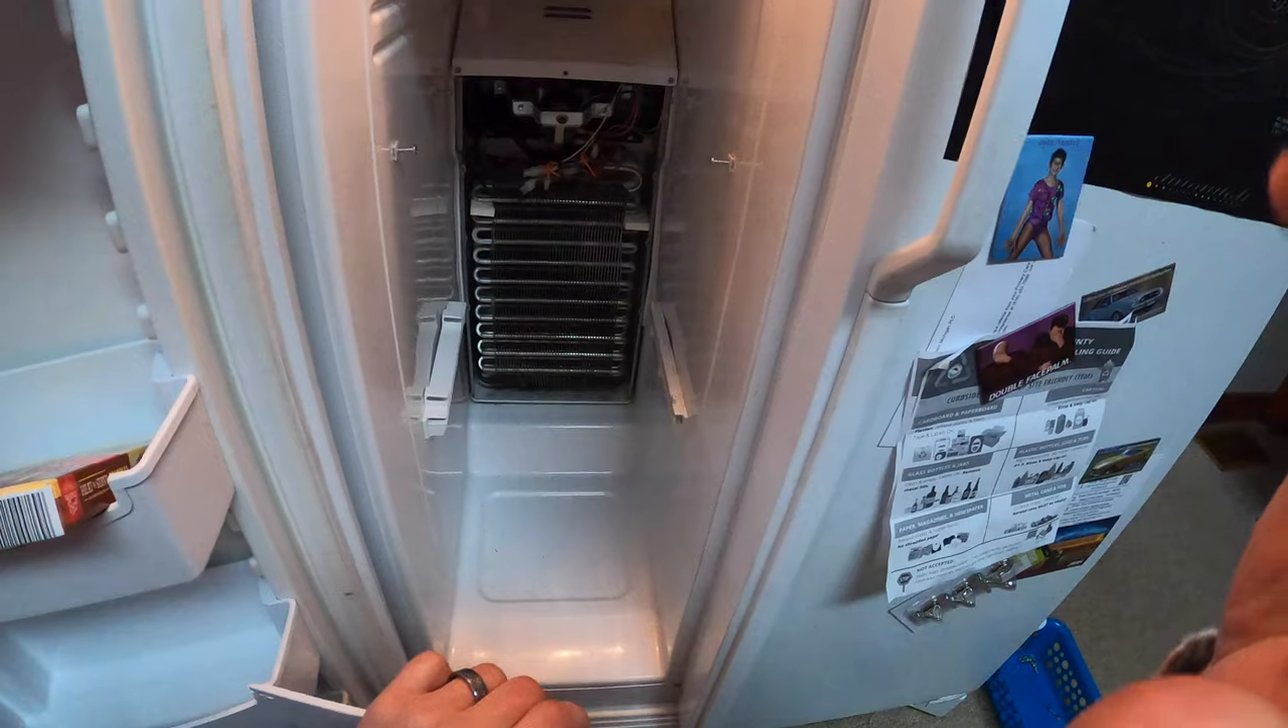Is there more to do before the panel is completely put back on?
Yes.